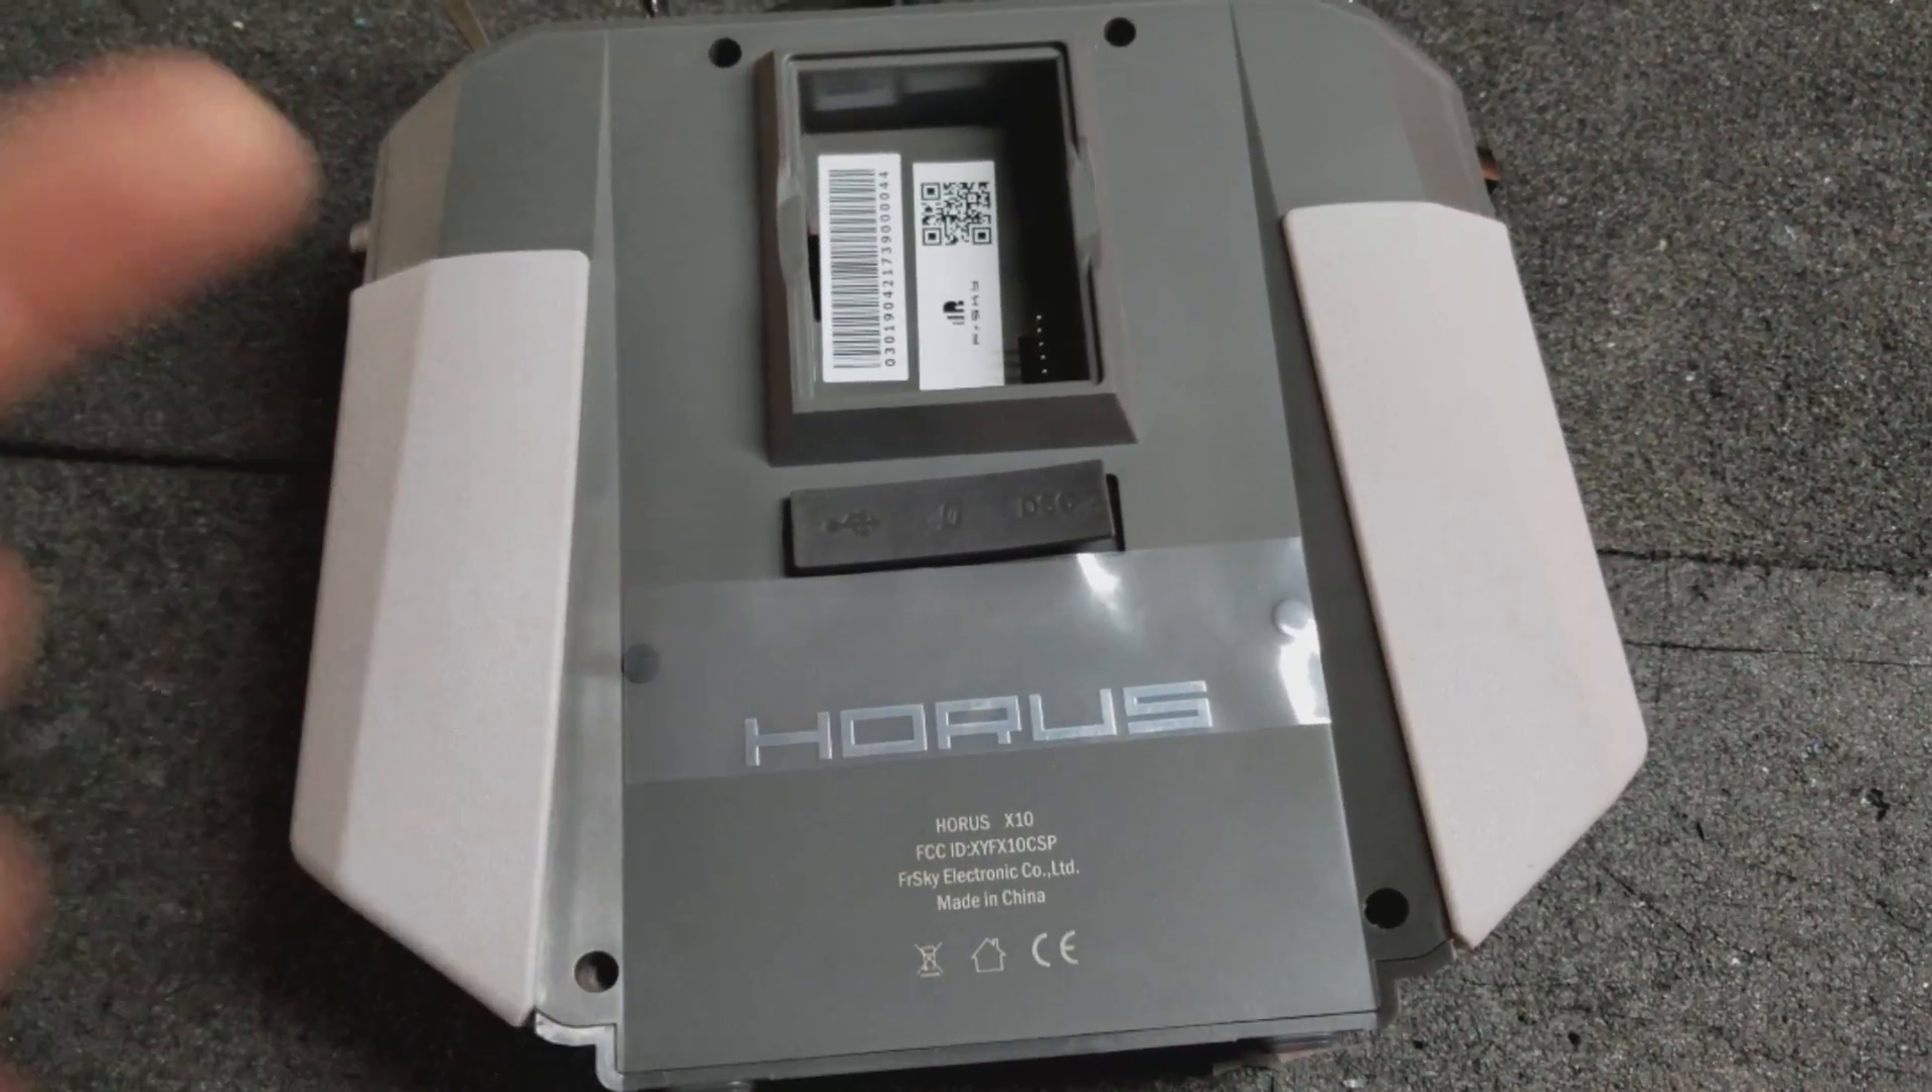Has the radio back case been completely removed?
No.